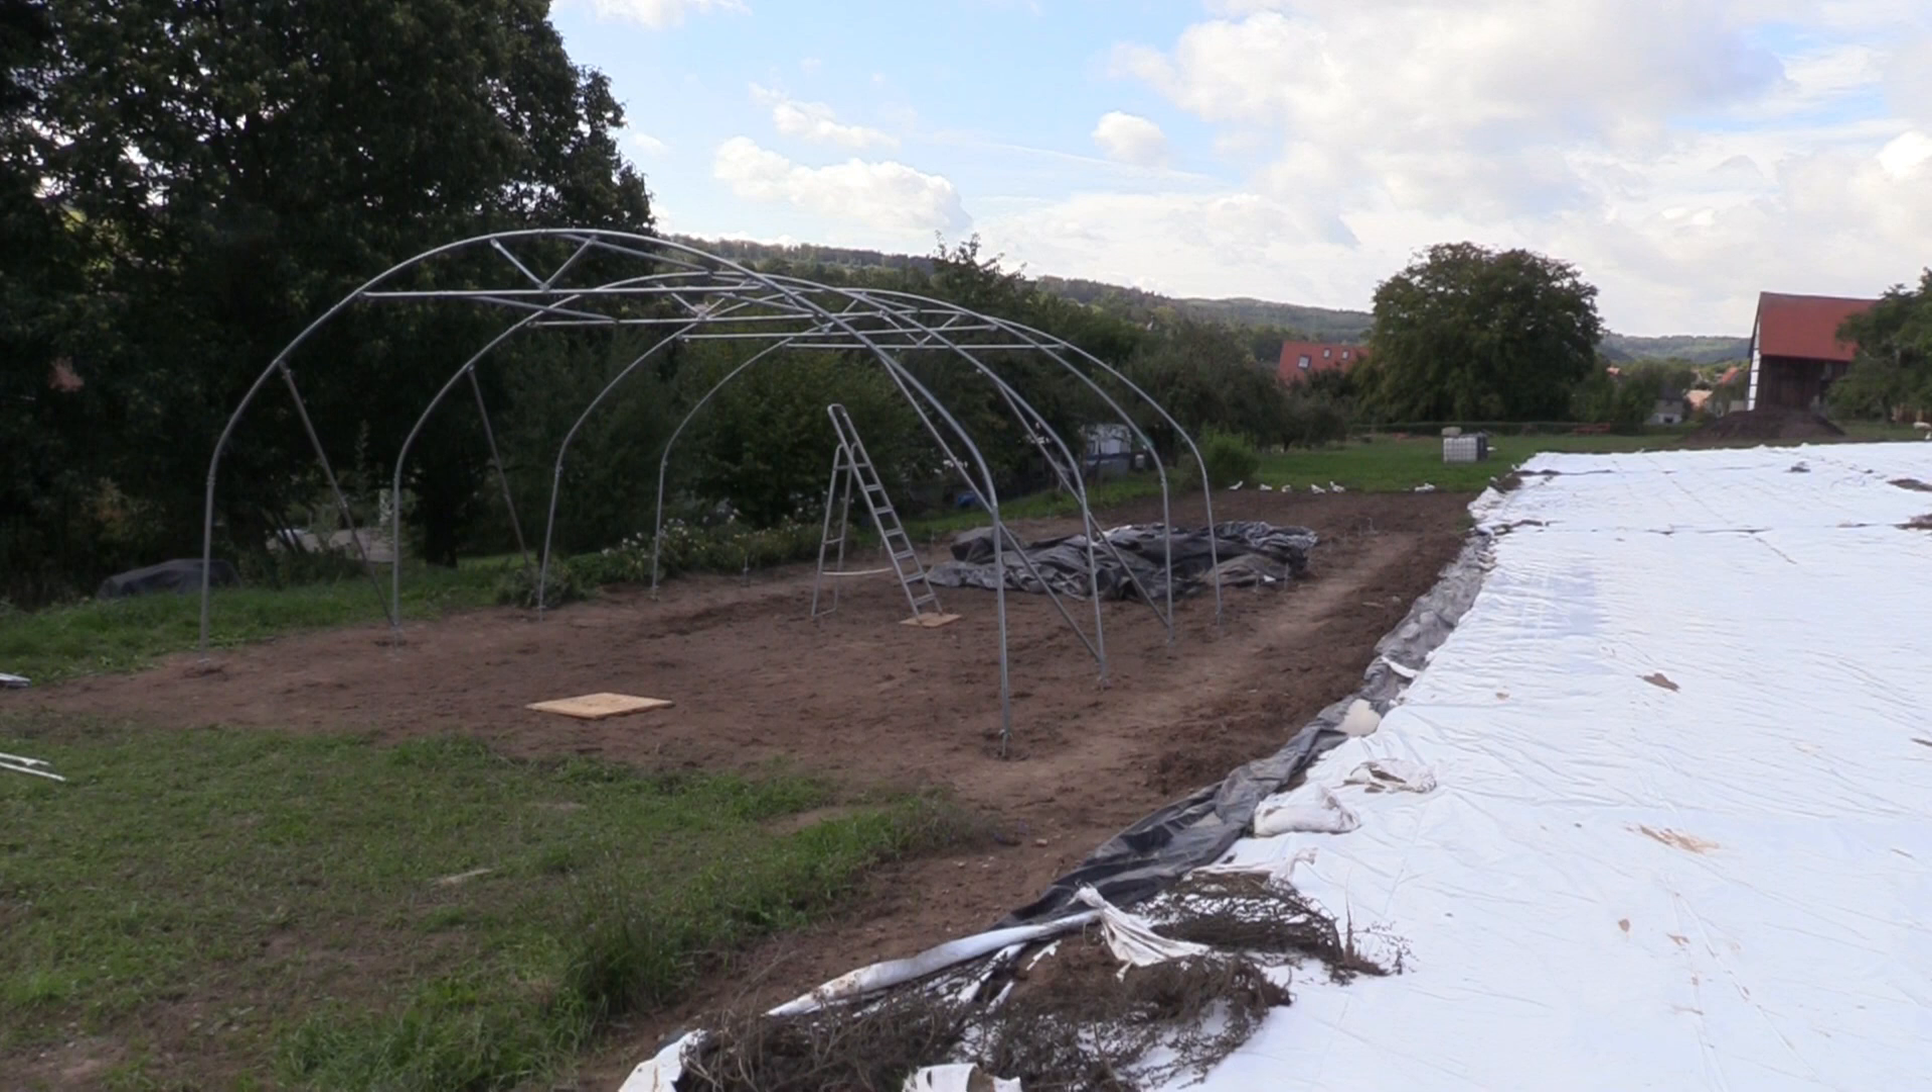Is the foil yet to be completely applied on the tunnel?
Yes.